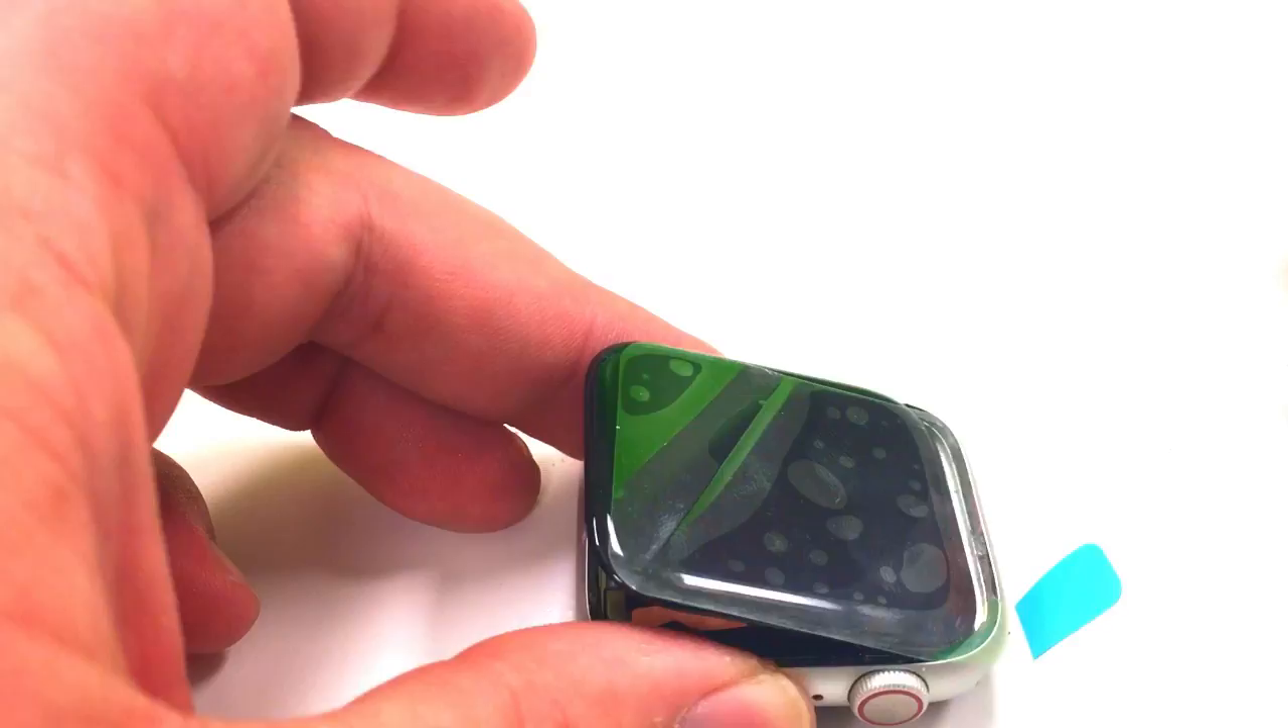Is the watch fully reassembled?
No.